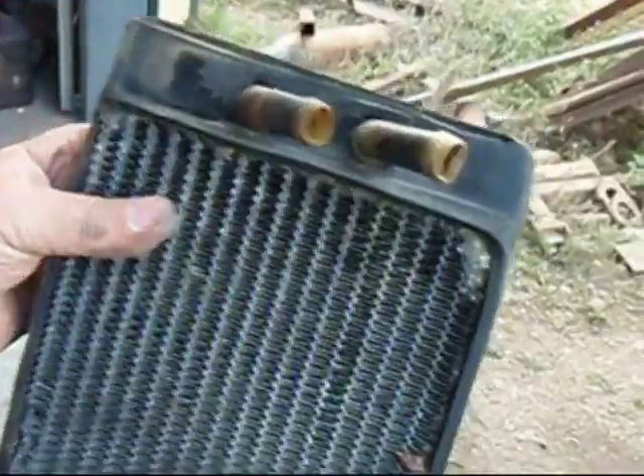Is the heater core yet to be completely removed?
No.